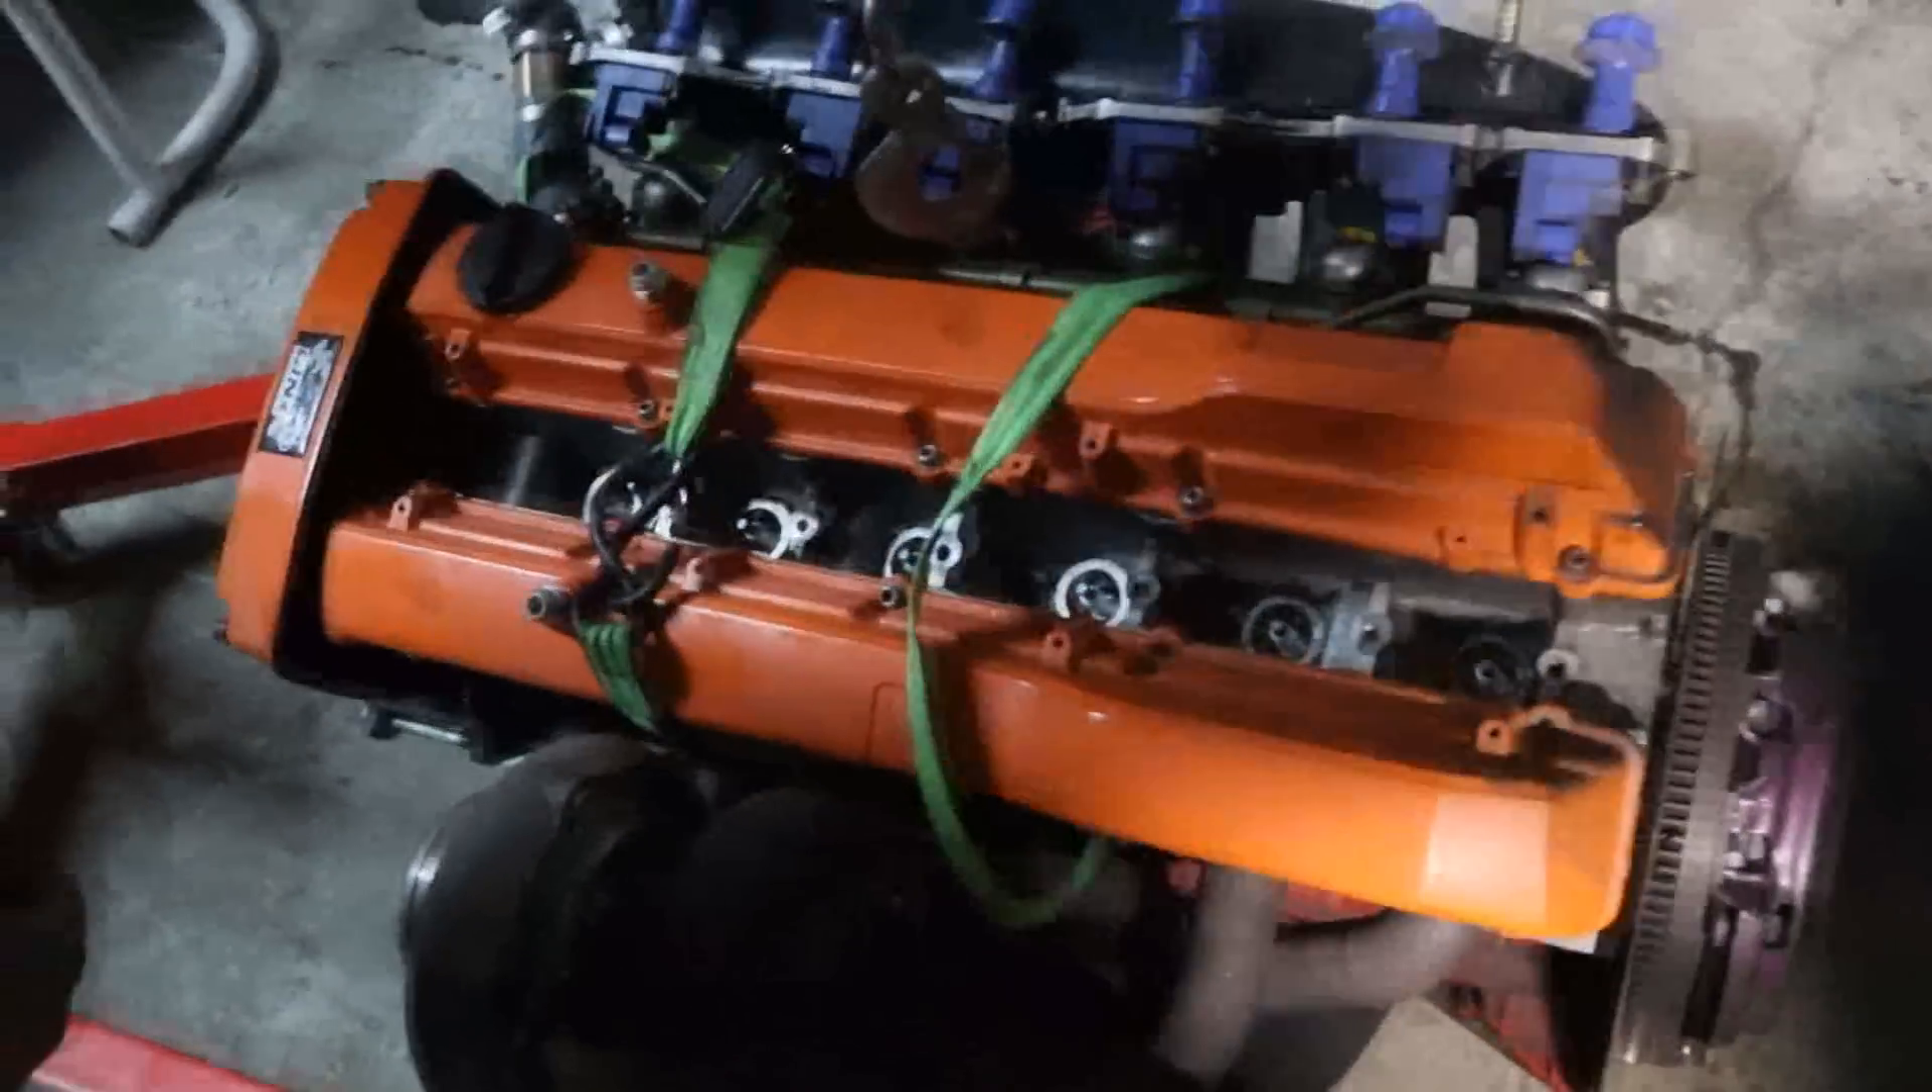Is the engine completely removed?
Yes.